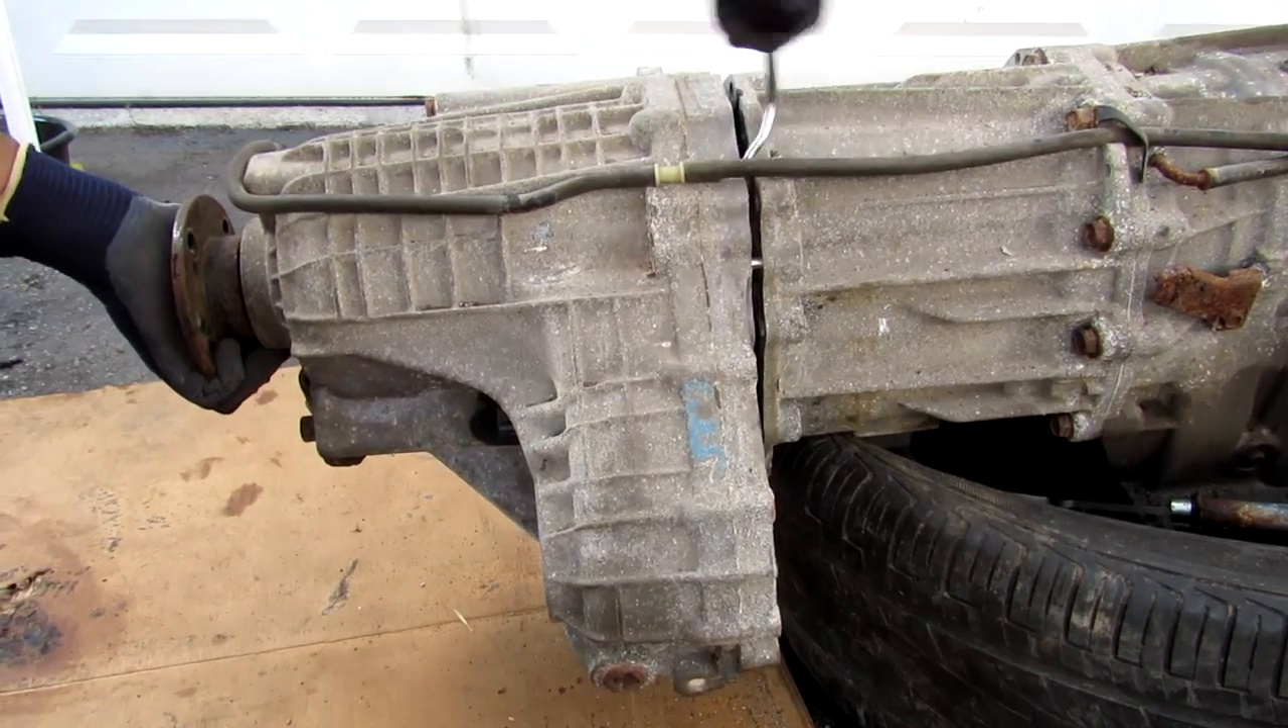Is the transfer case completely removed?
No.